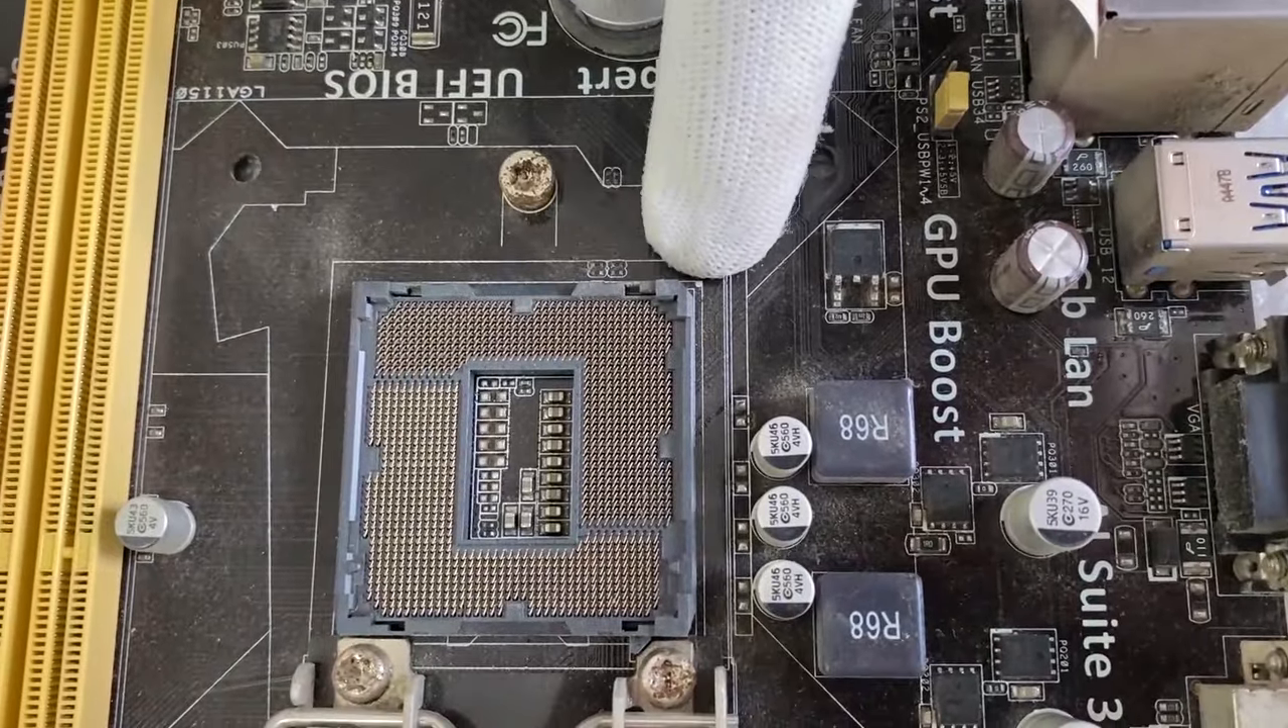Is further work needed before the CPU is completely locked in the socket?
Yes.